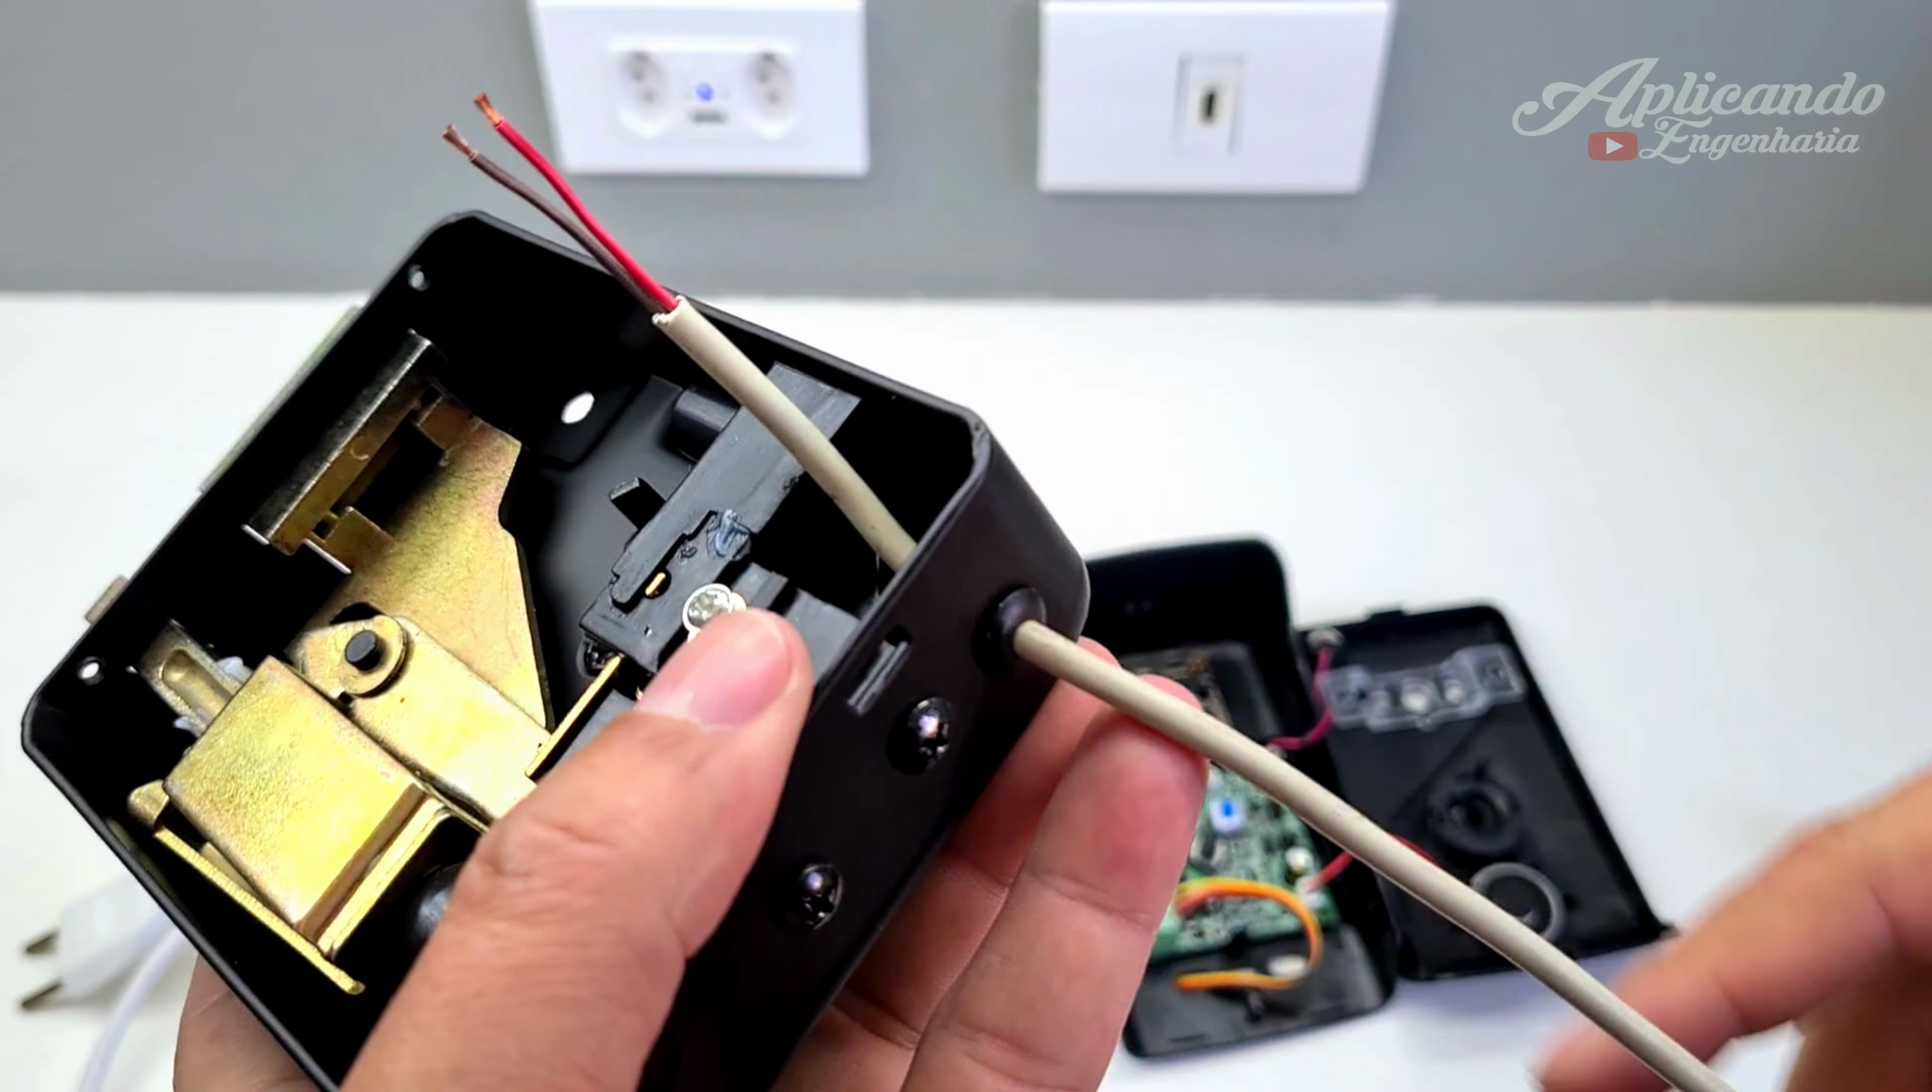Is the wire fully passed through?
Yes.